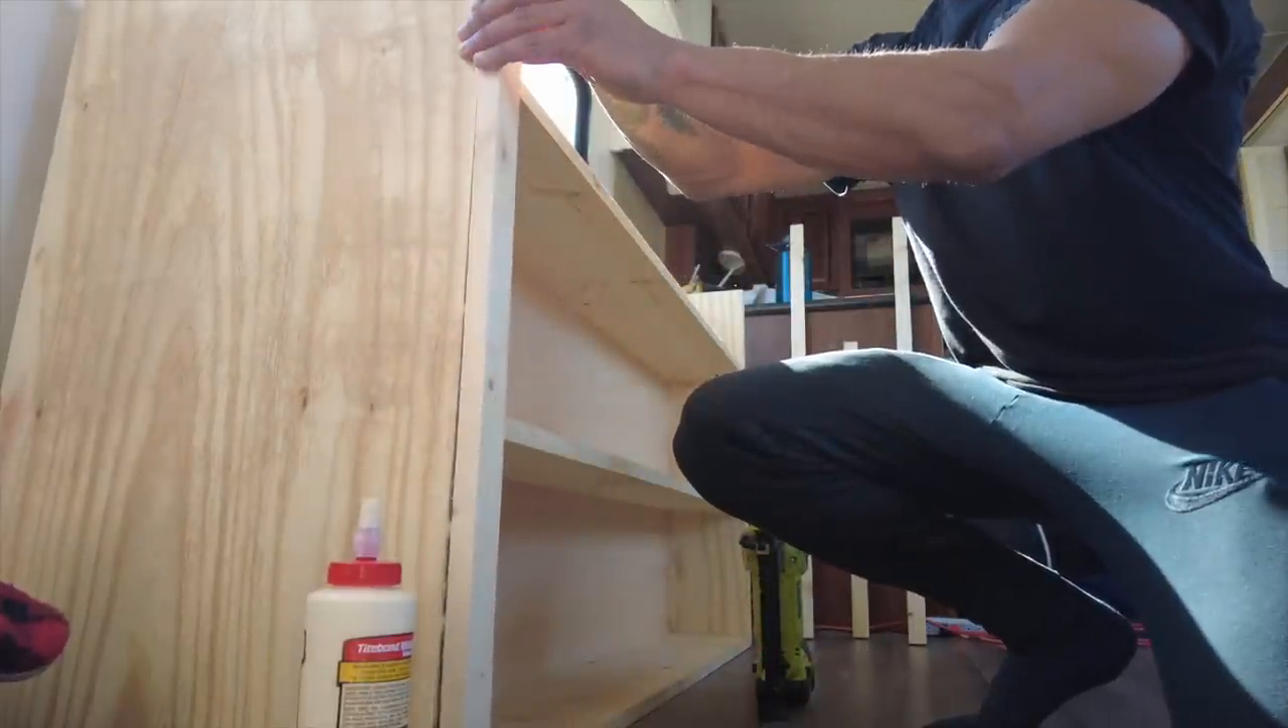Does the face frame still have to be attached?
Yes.